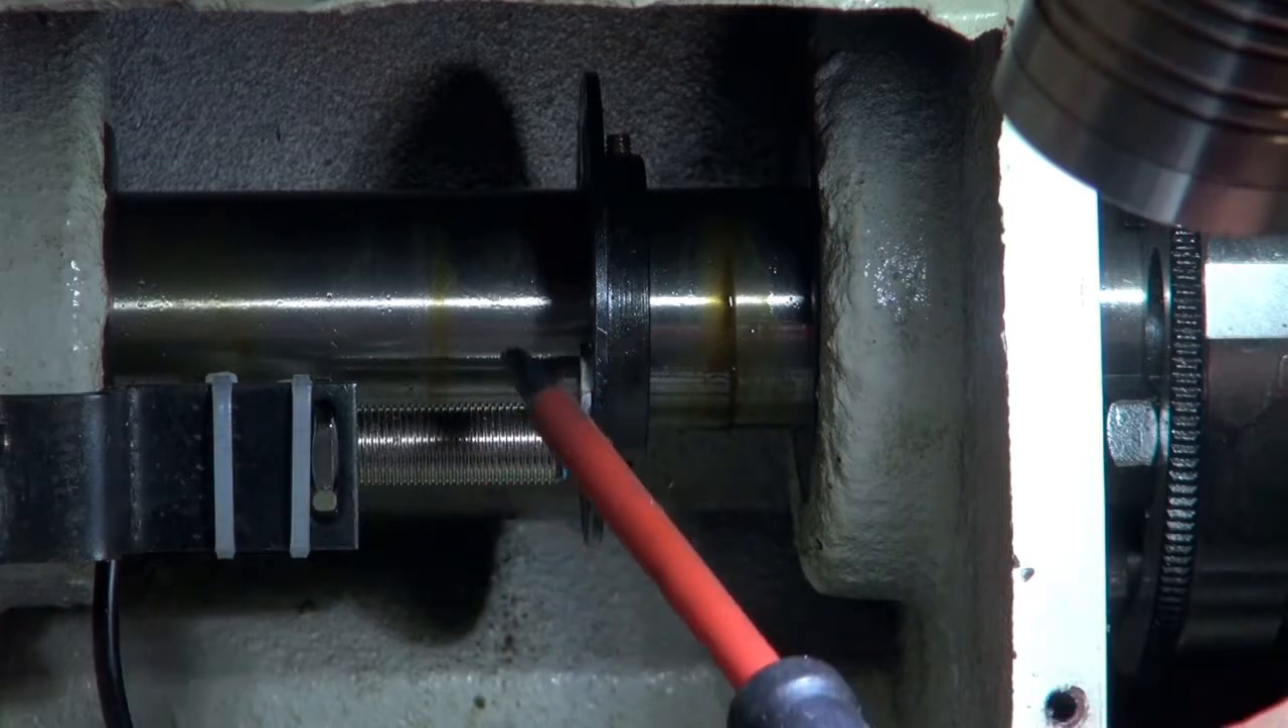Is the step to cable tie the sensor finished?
Yes.